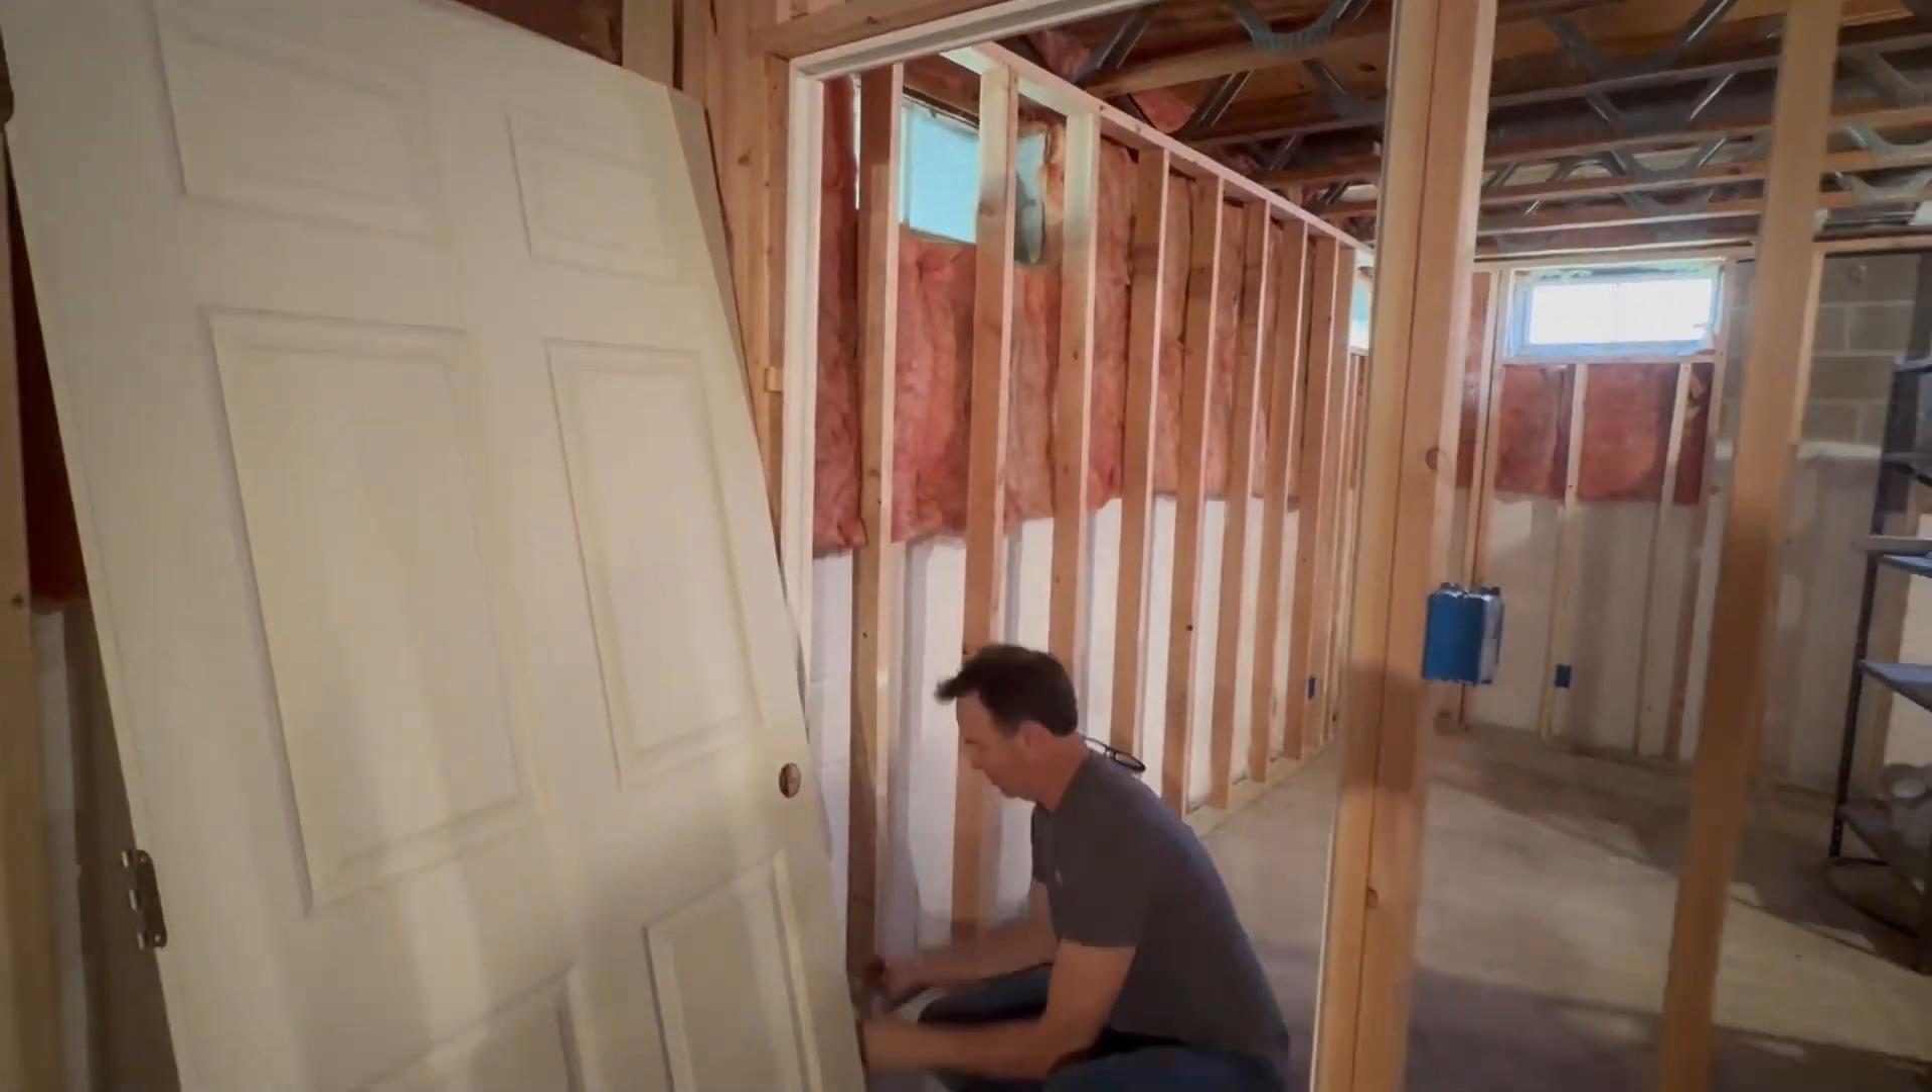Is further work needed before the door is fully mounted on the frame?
Yes.